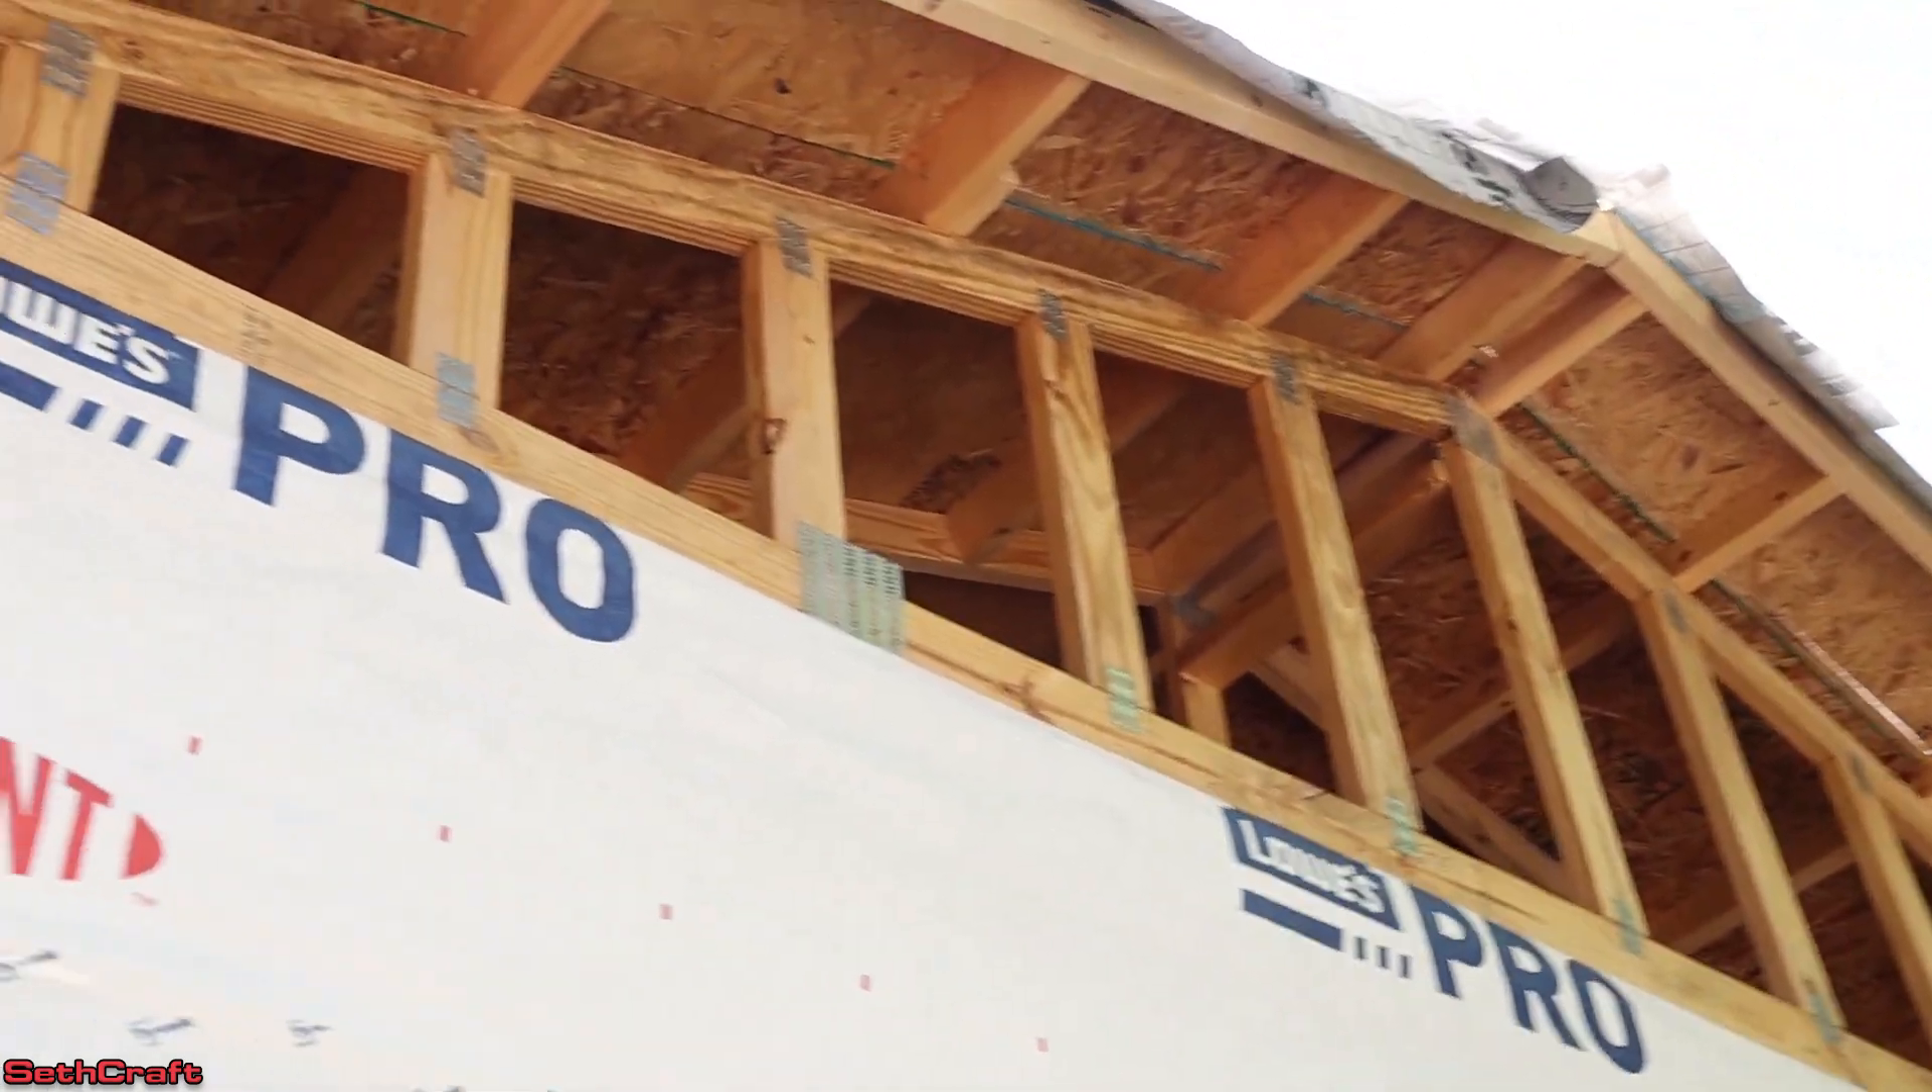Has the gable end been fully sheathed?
No.